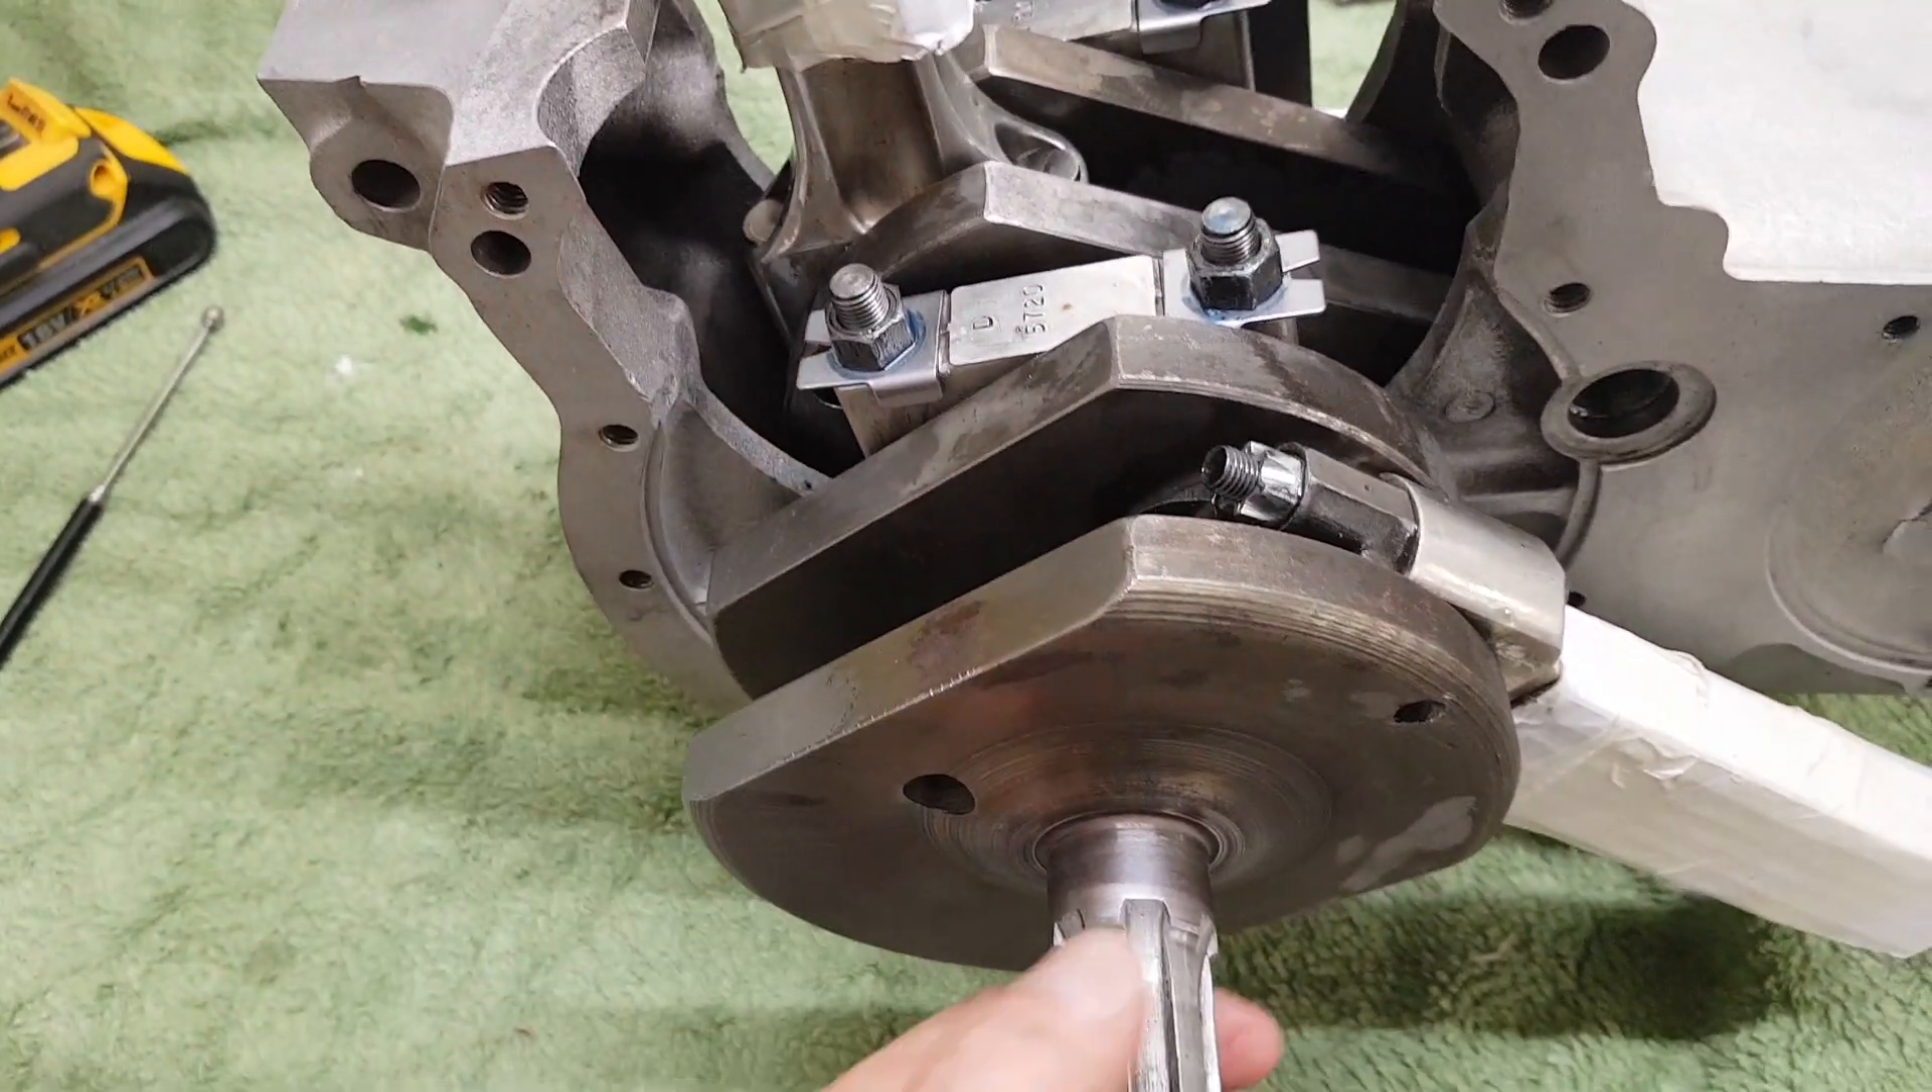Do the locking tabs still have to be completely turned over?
Yes.